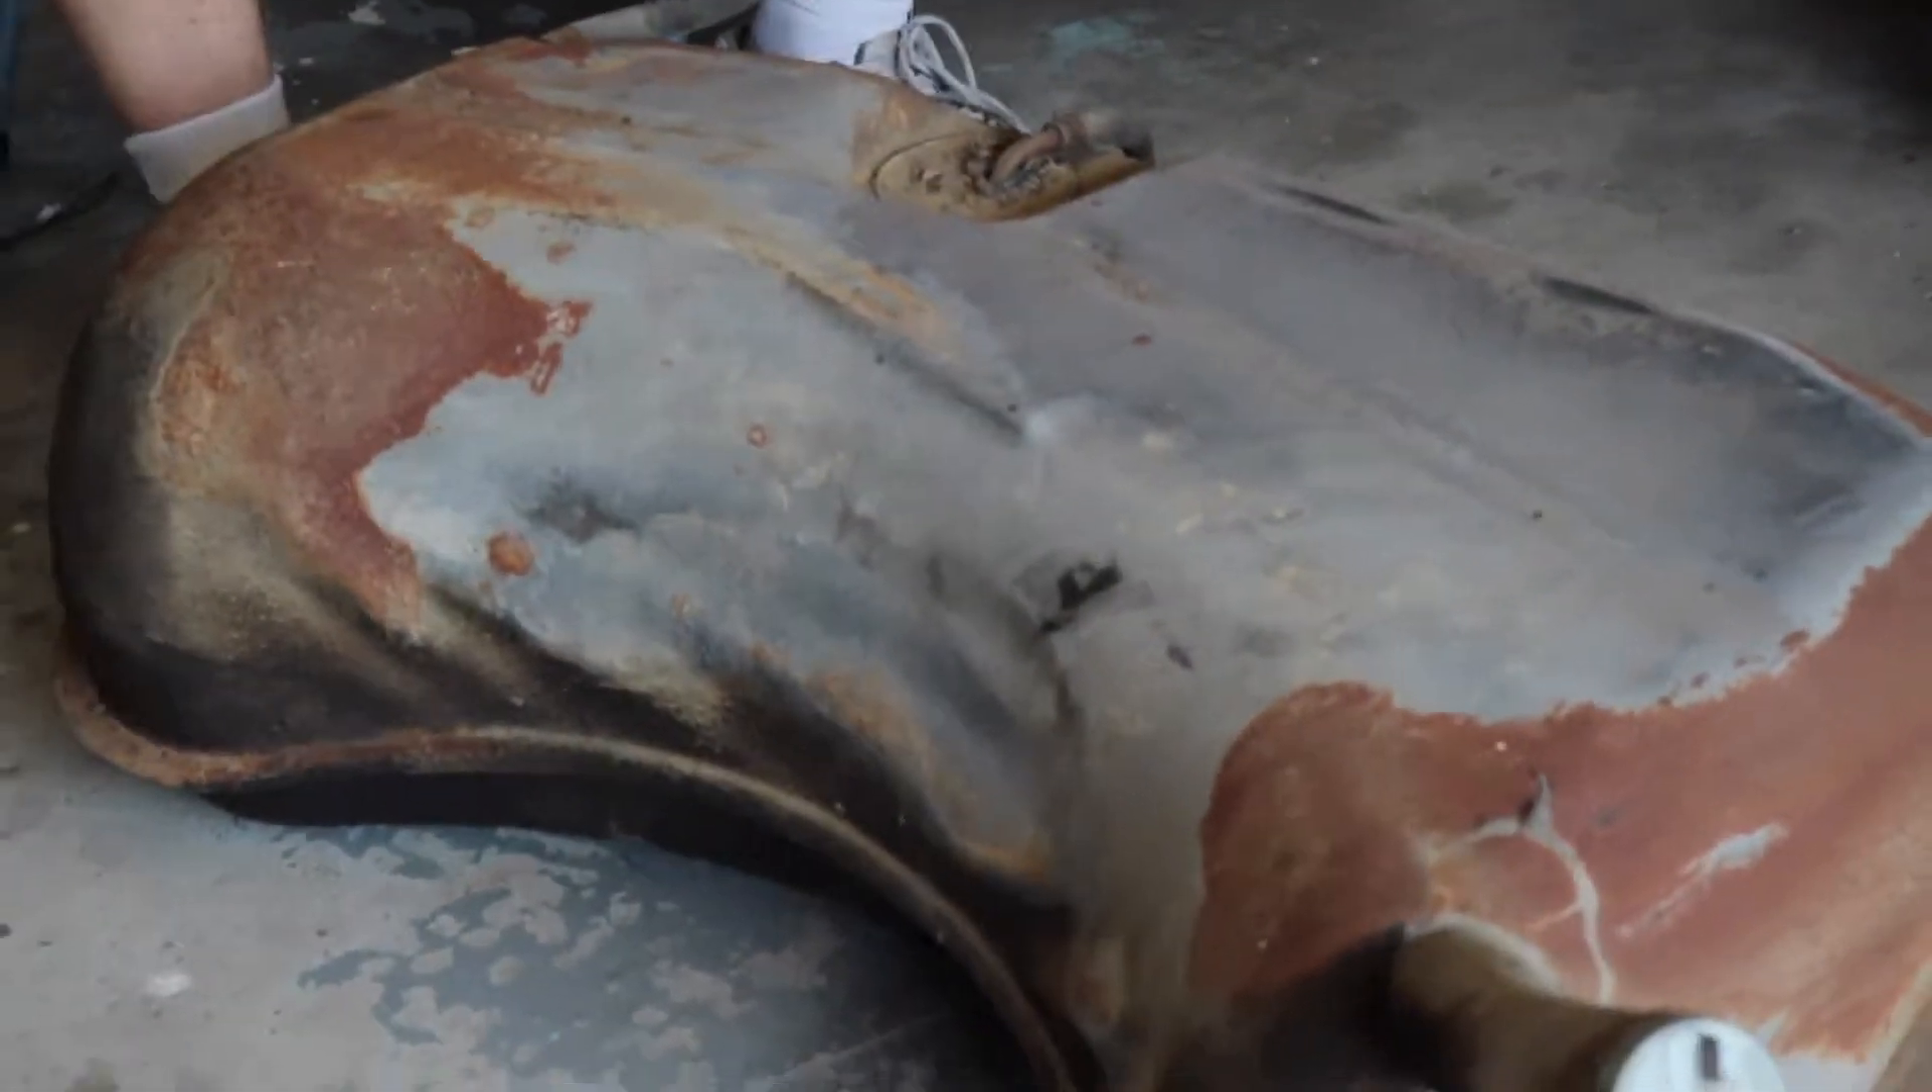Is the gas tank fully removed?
Yes.